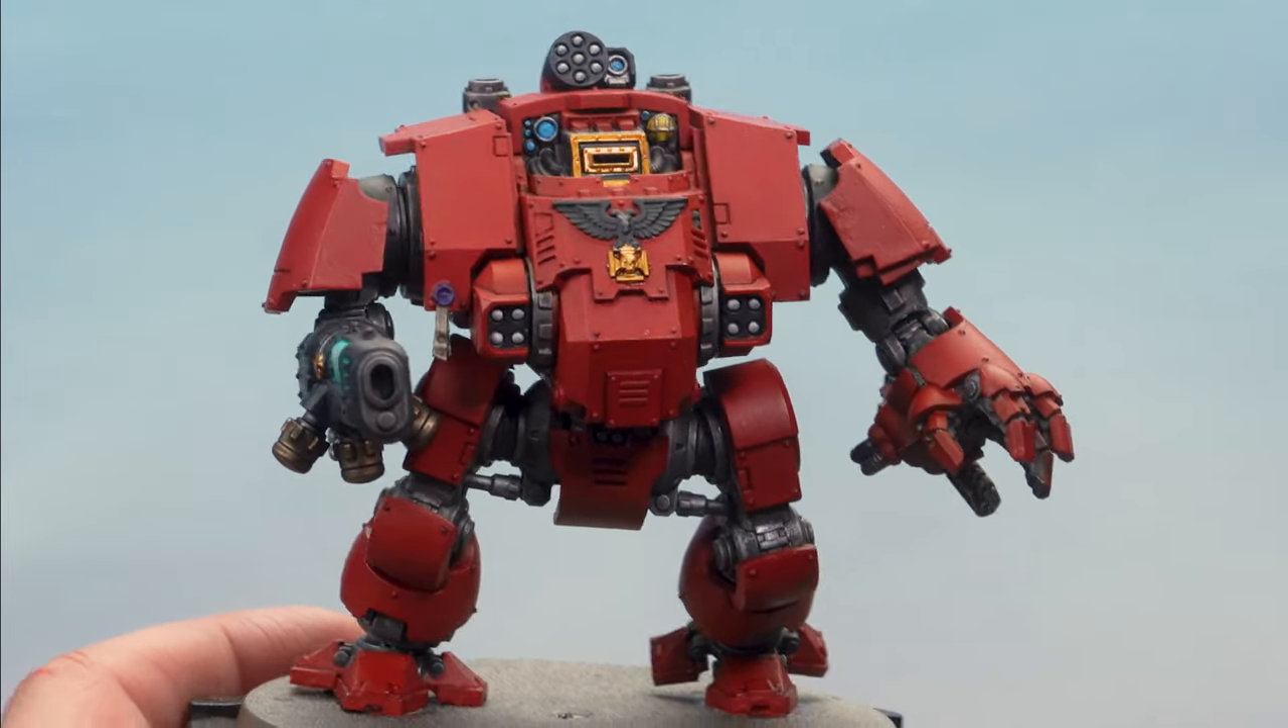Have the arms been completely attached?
Yes.